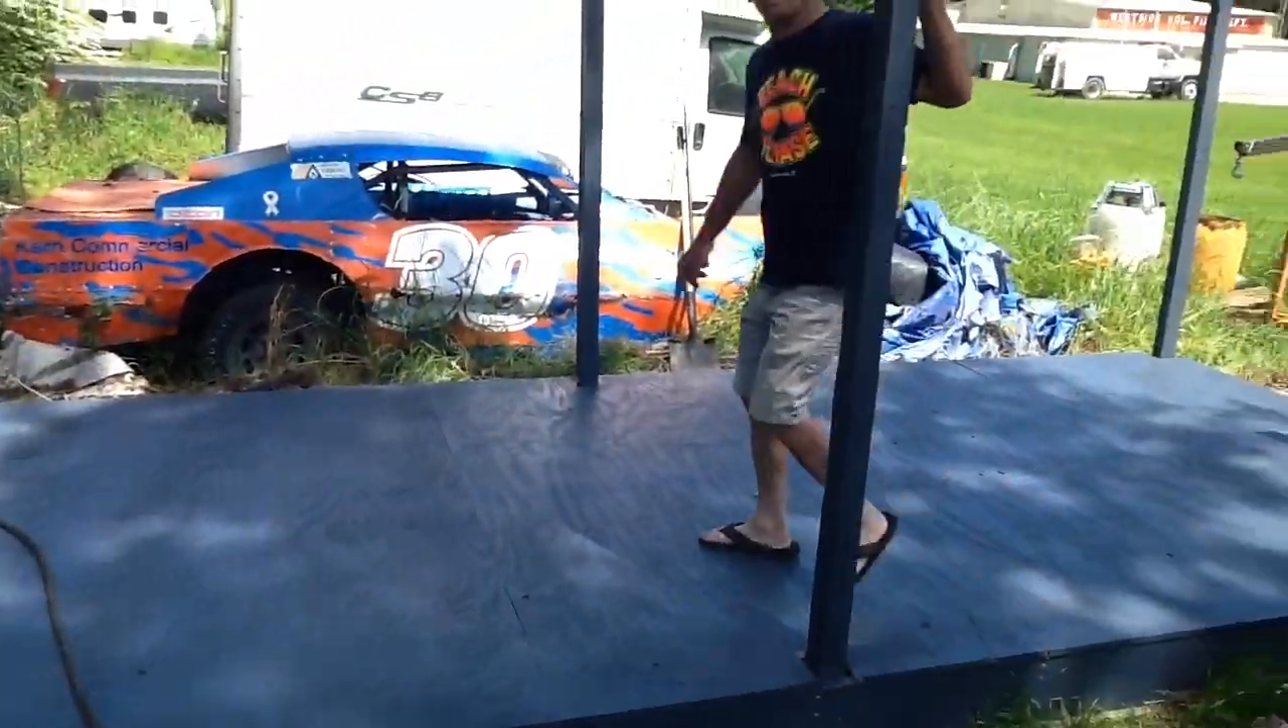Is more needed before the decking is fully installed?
No.